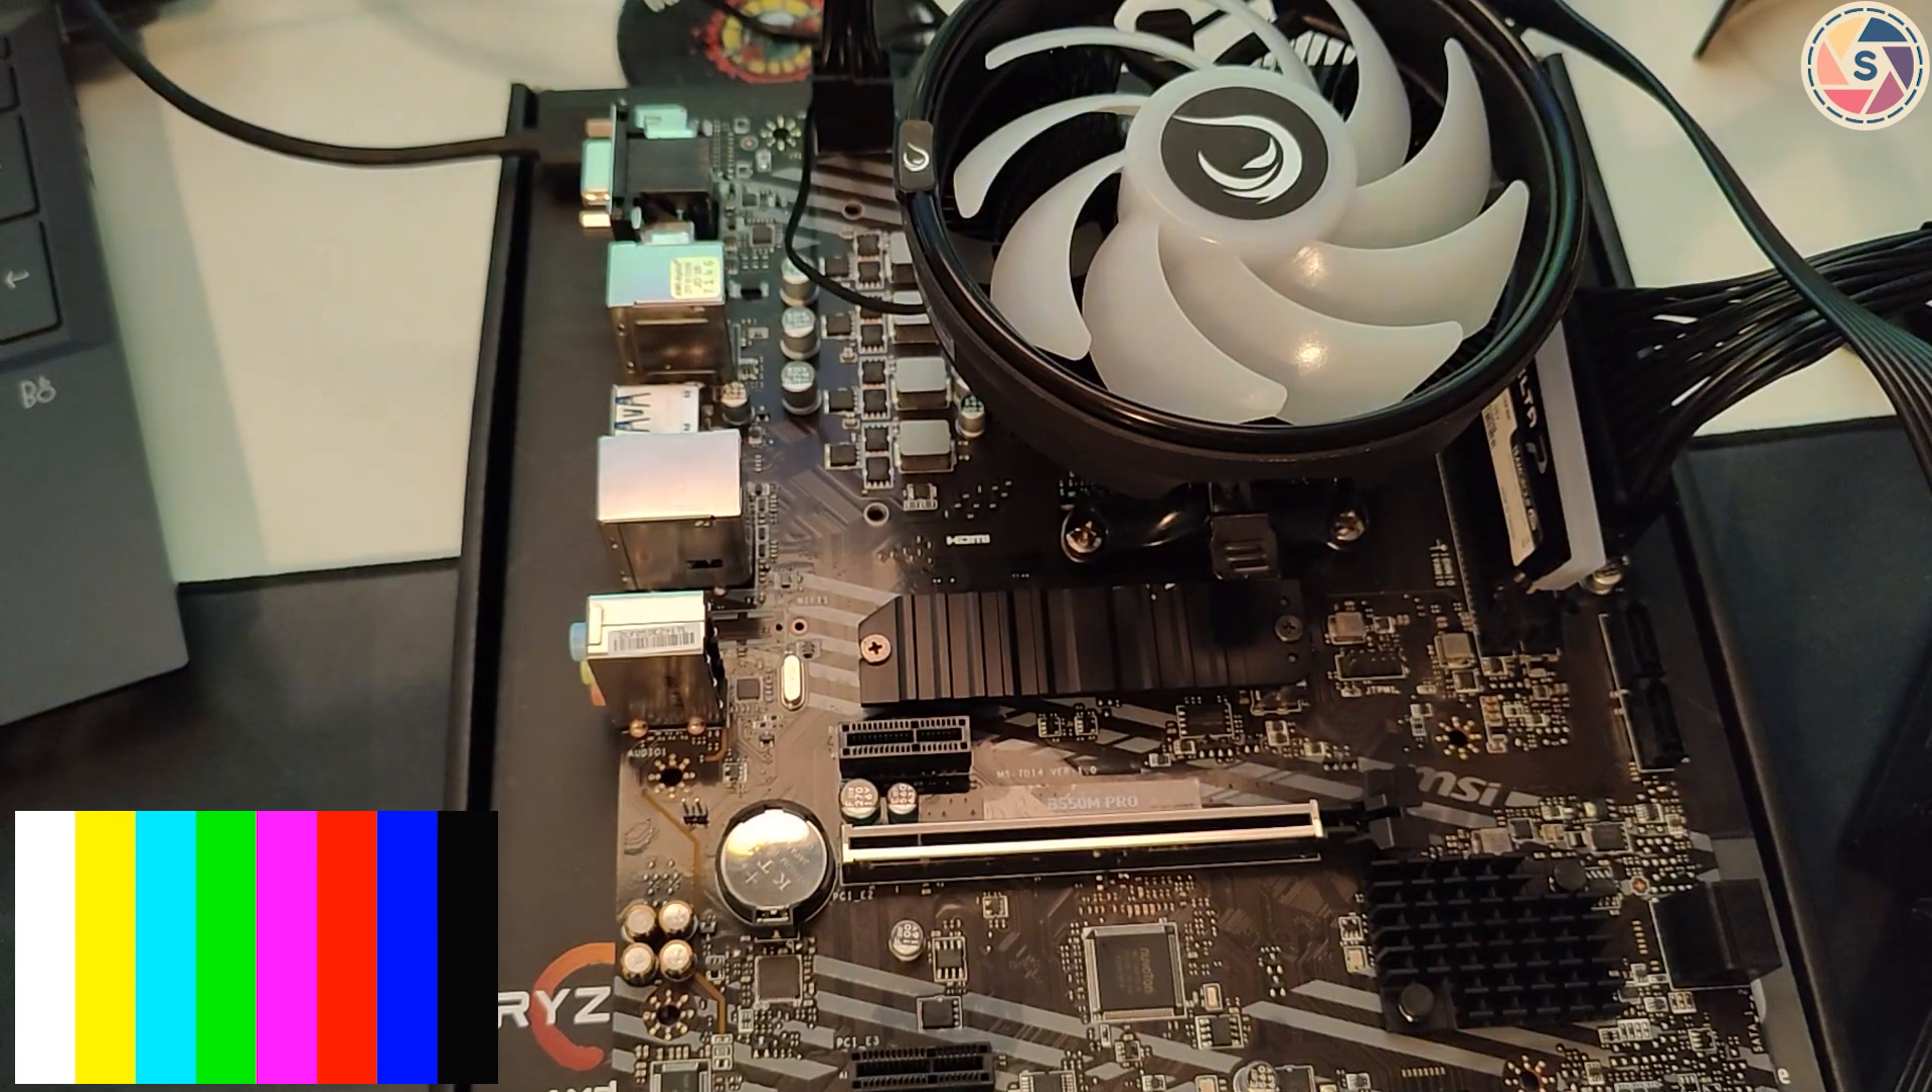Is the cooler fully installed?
Yes.